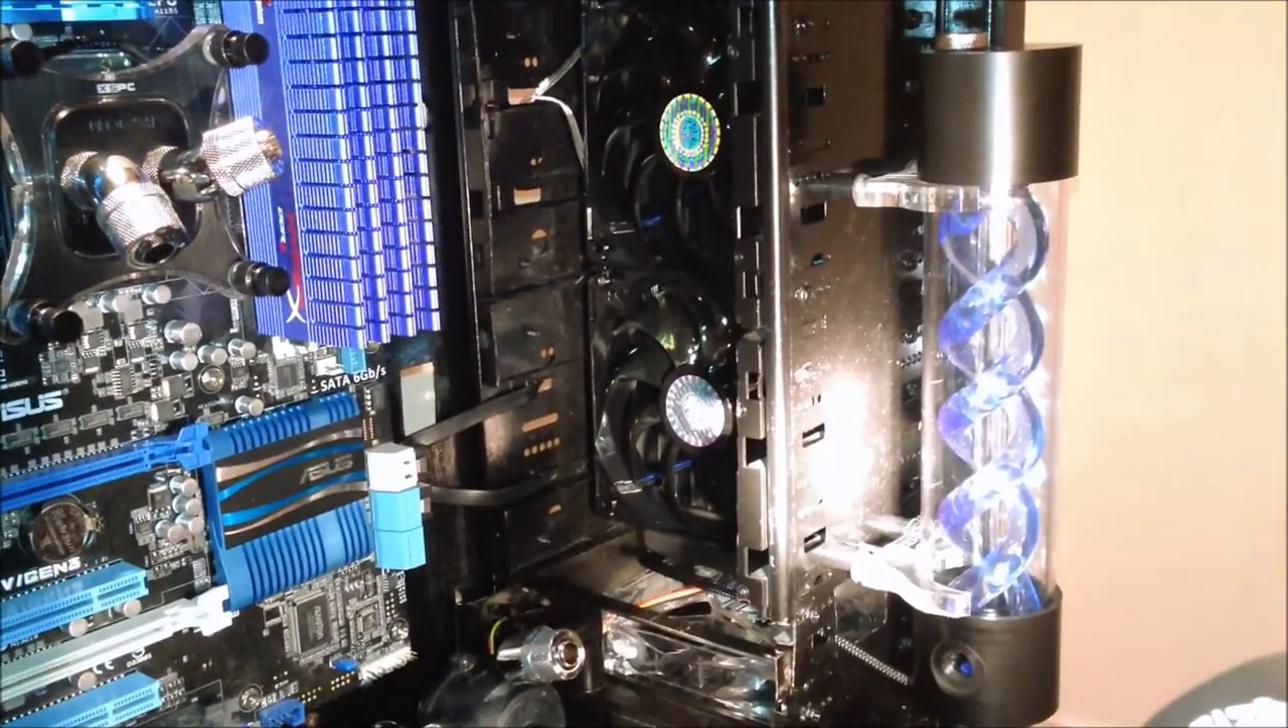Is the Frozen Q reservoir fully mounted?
Yes.